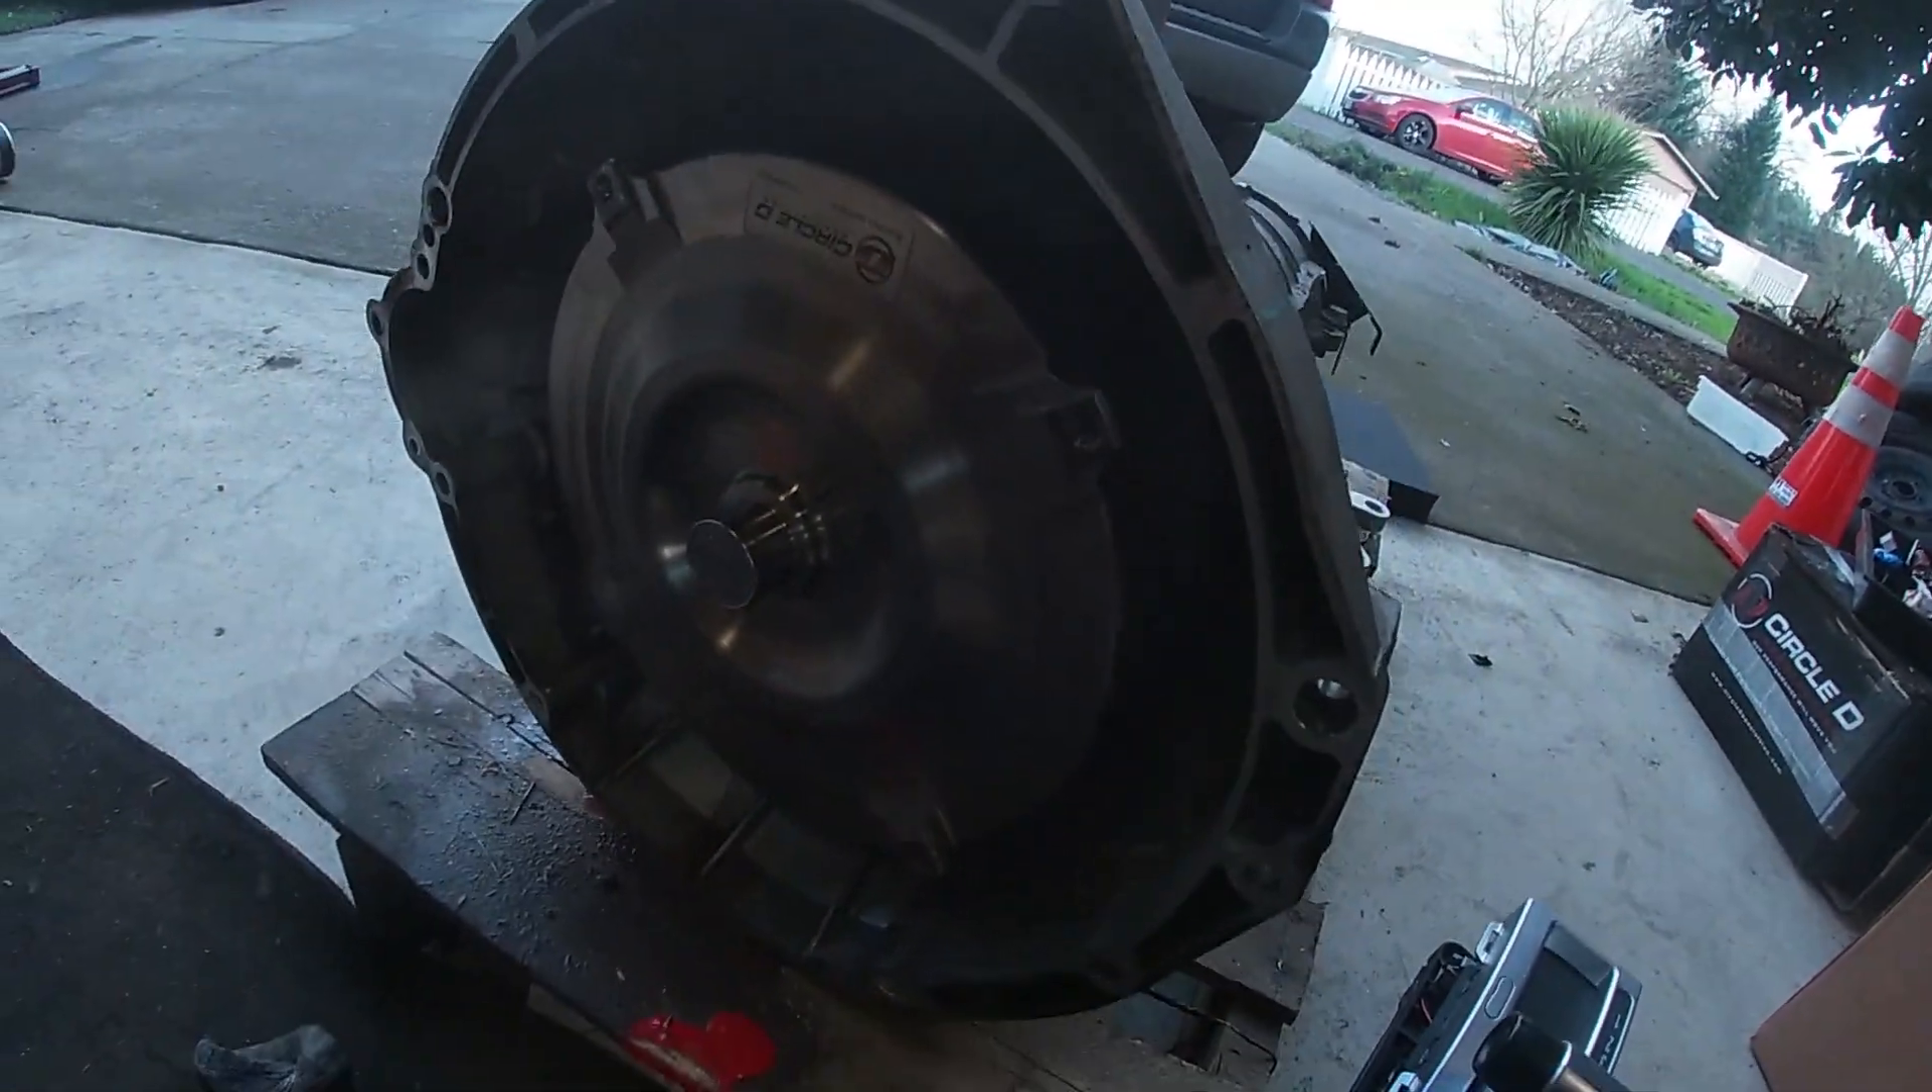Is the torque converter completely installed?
Yes.